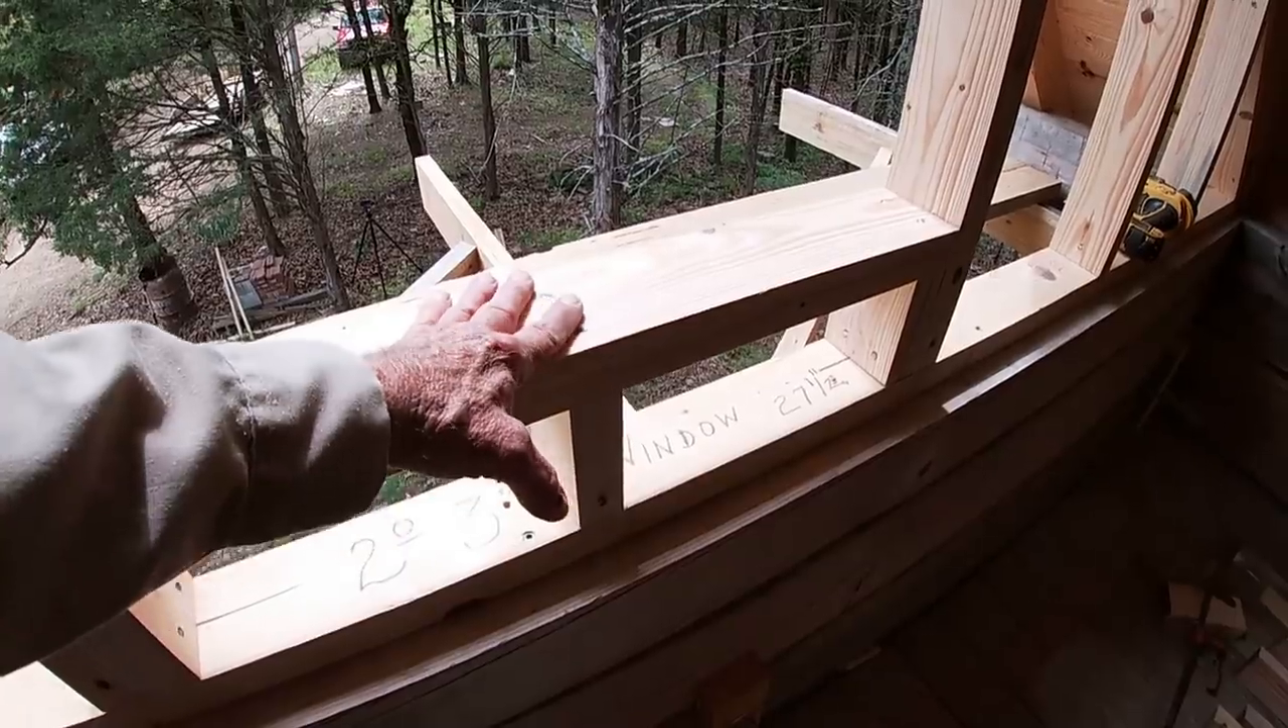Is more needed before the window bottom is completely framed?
No.